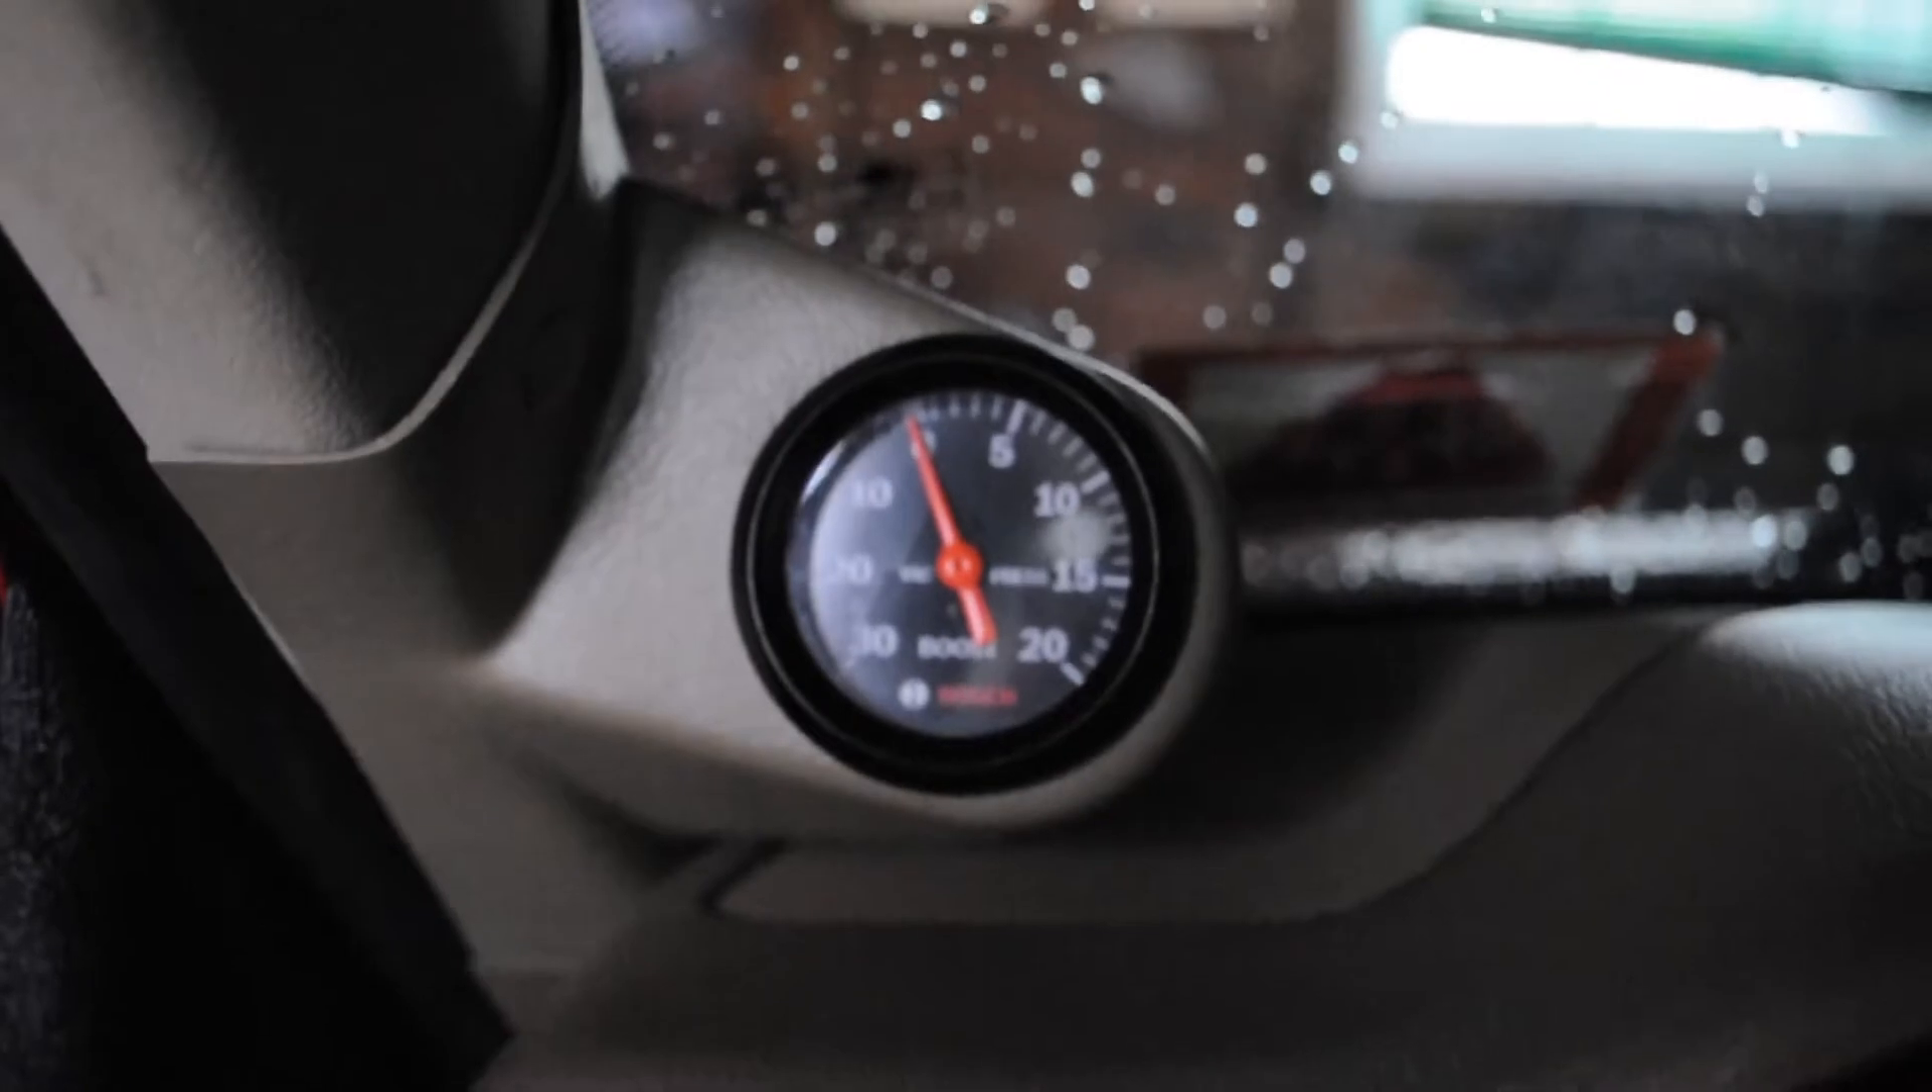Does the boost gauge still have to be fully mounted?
No.